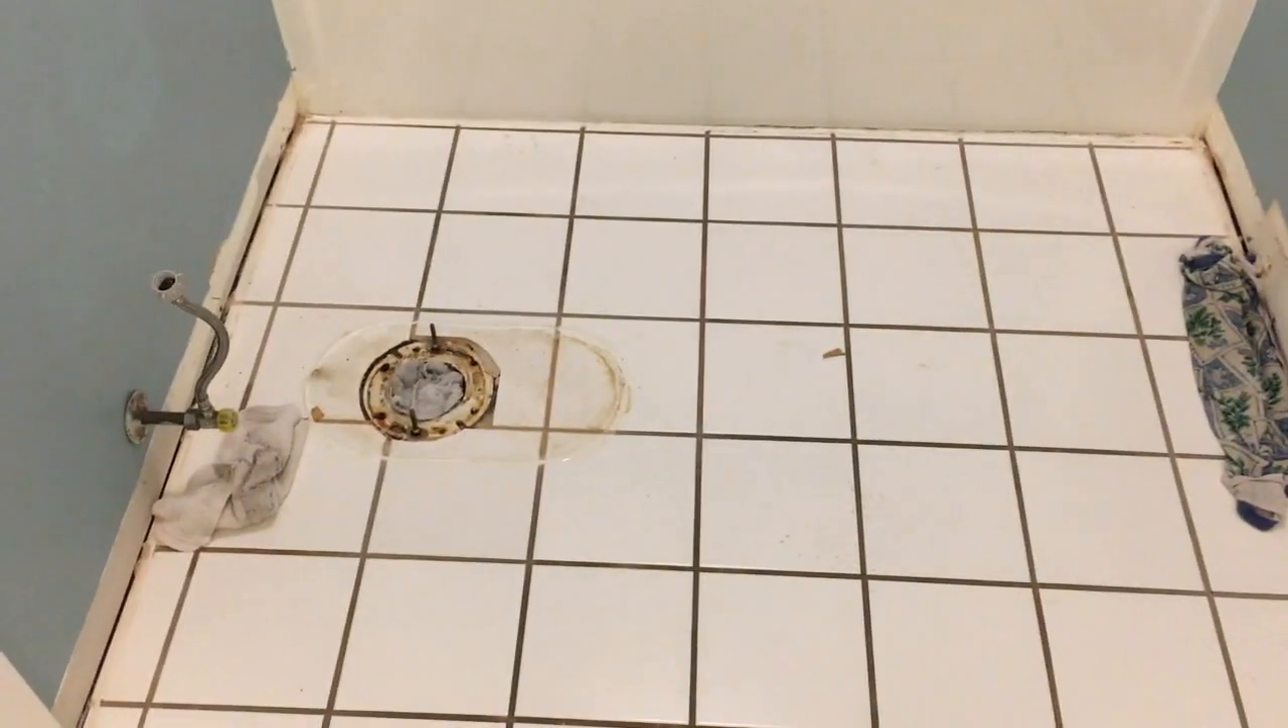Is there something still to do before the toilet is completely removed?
No.